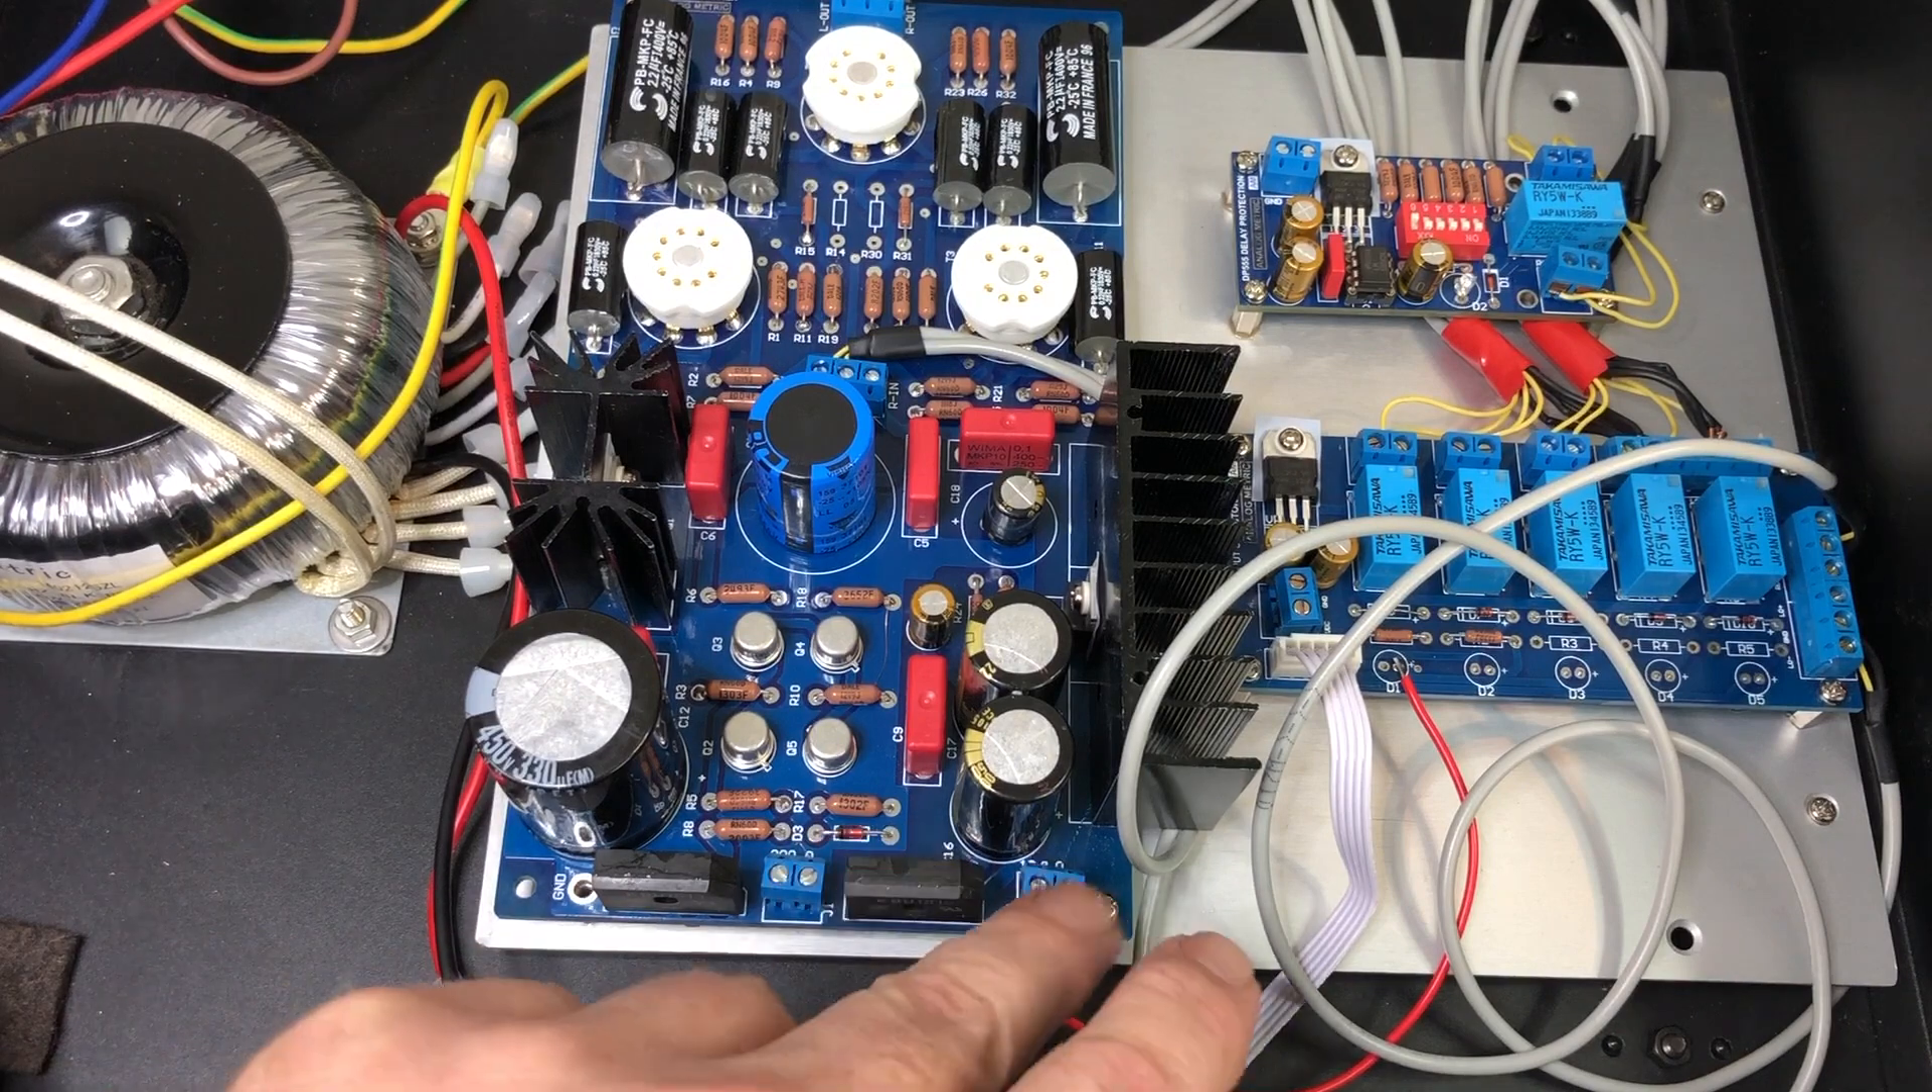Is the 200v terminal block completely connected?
No.